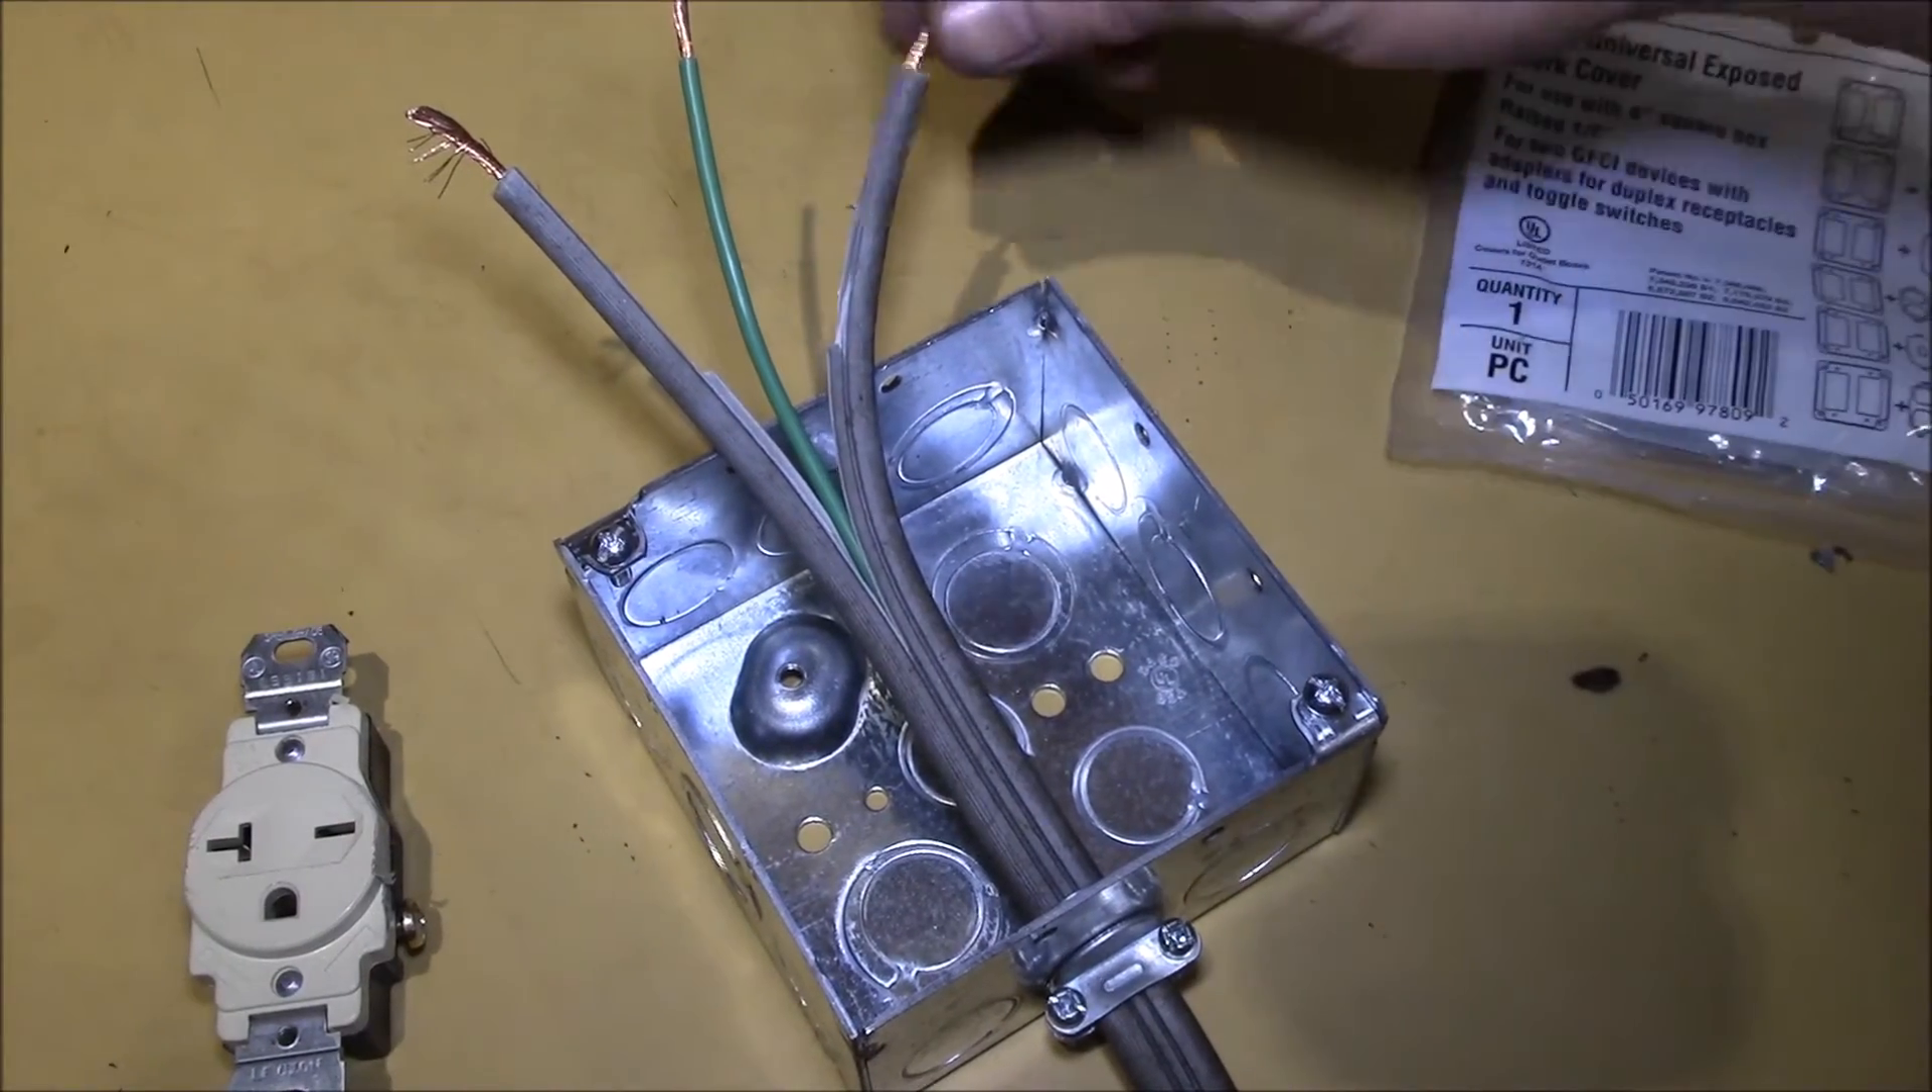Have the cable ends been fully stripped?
Yes.